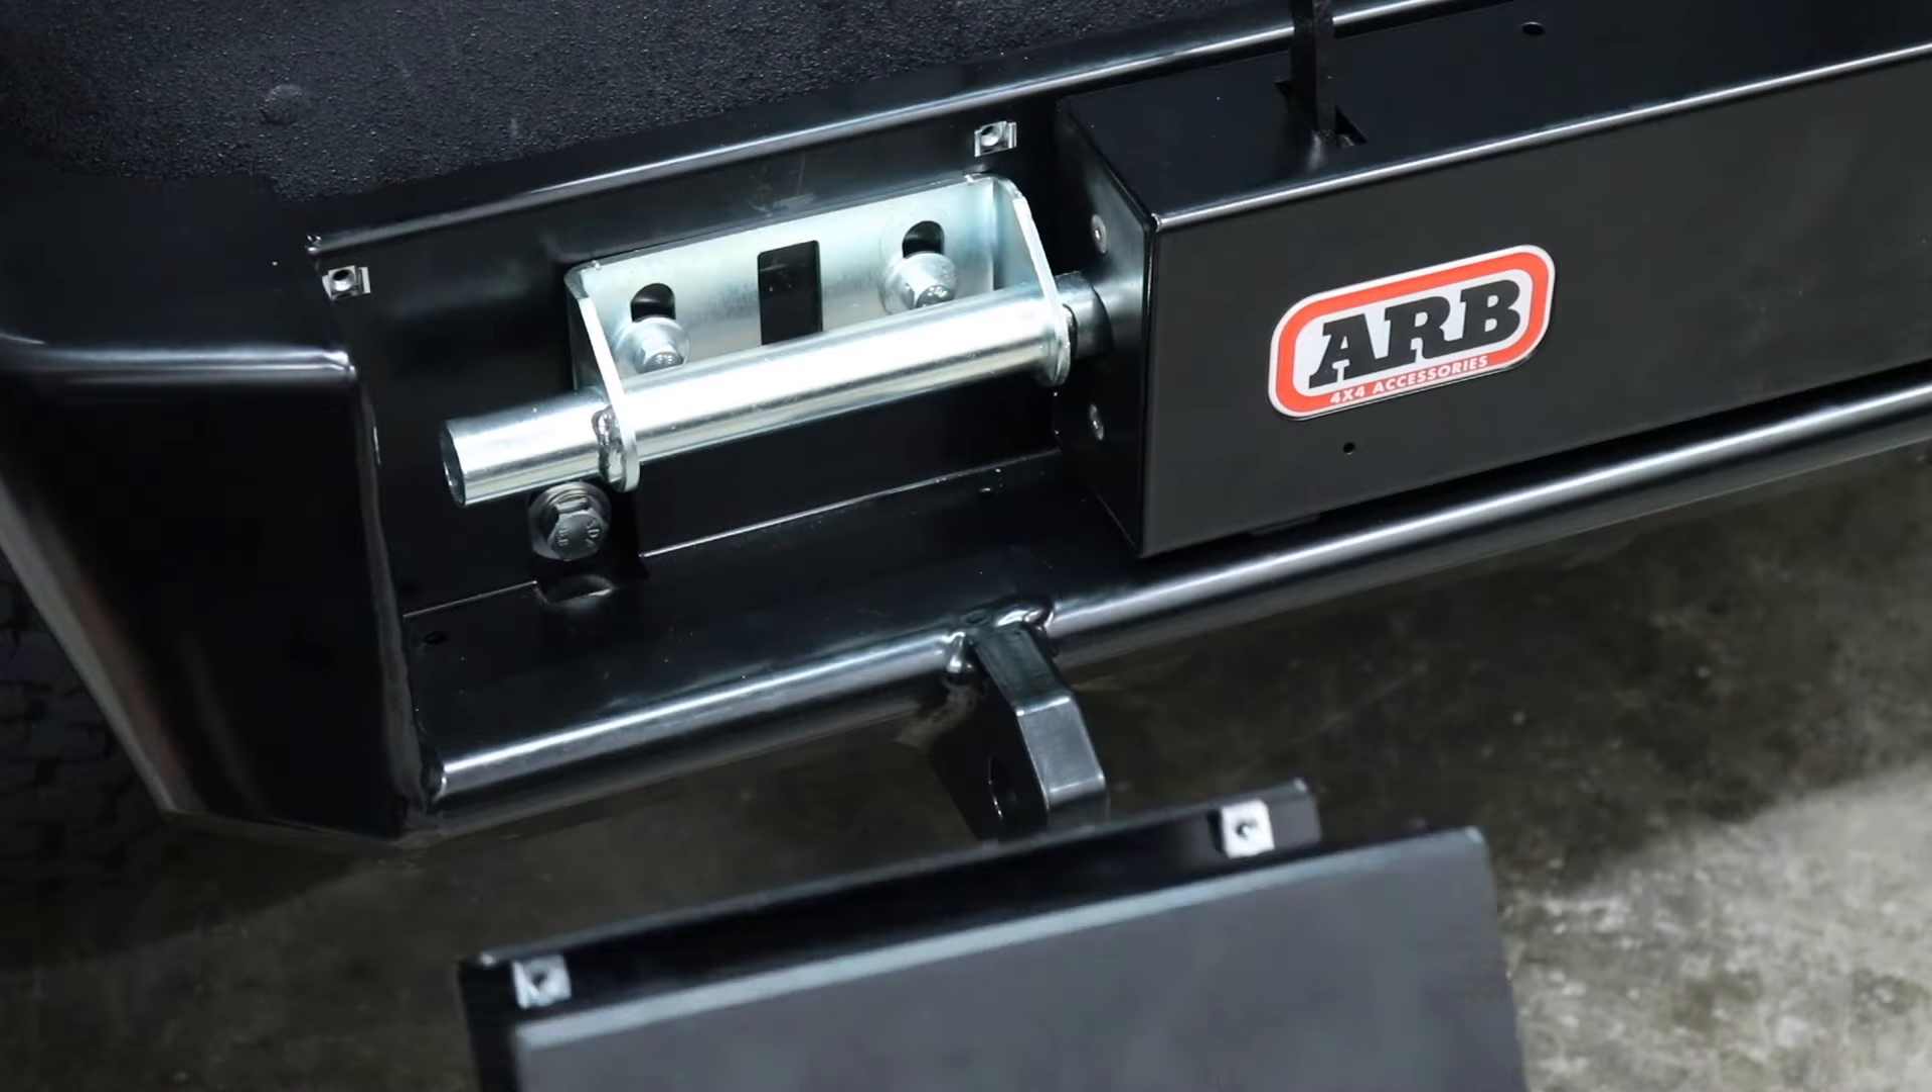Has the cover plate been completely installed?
No.